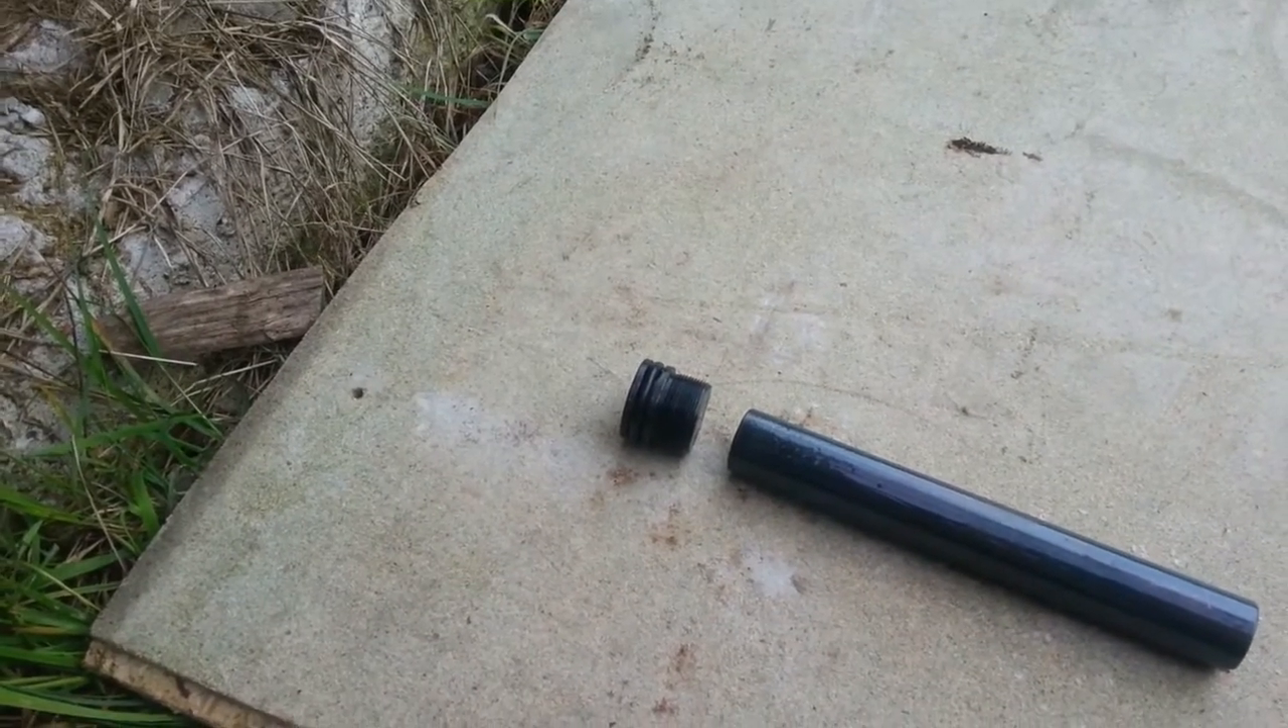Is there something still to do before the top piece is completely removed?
No.